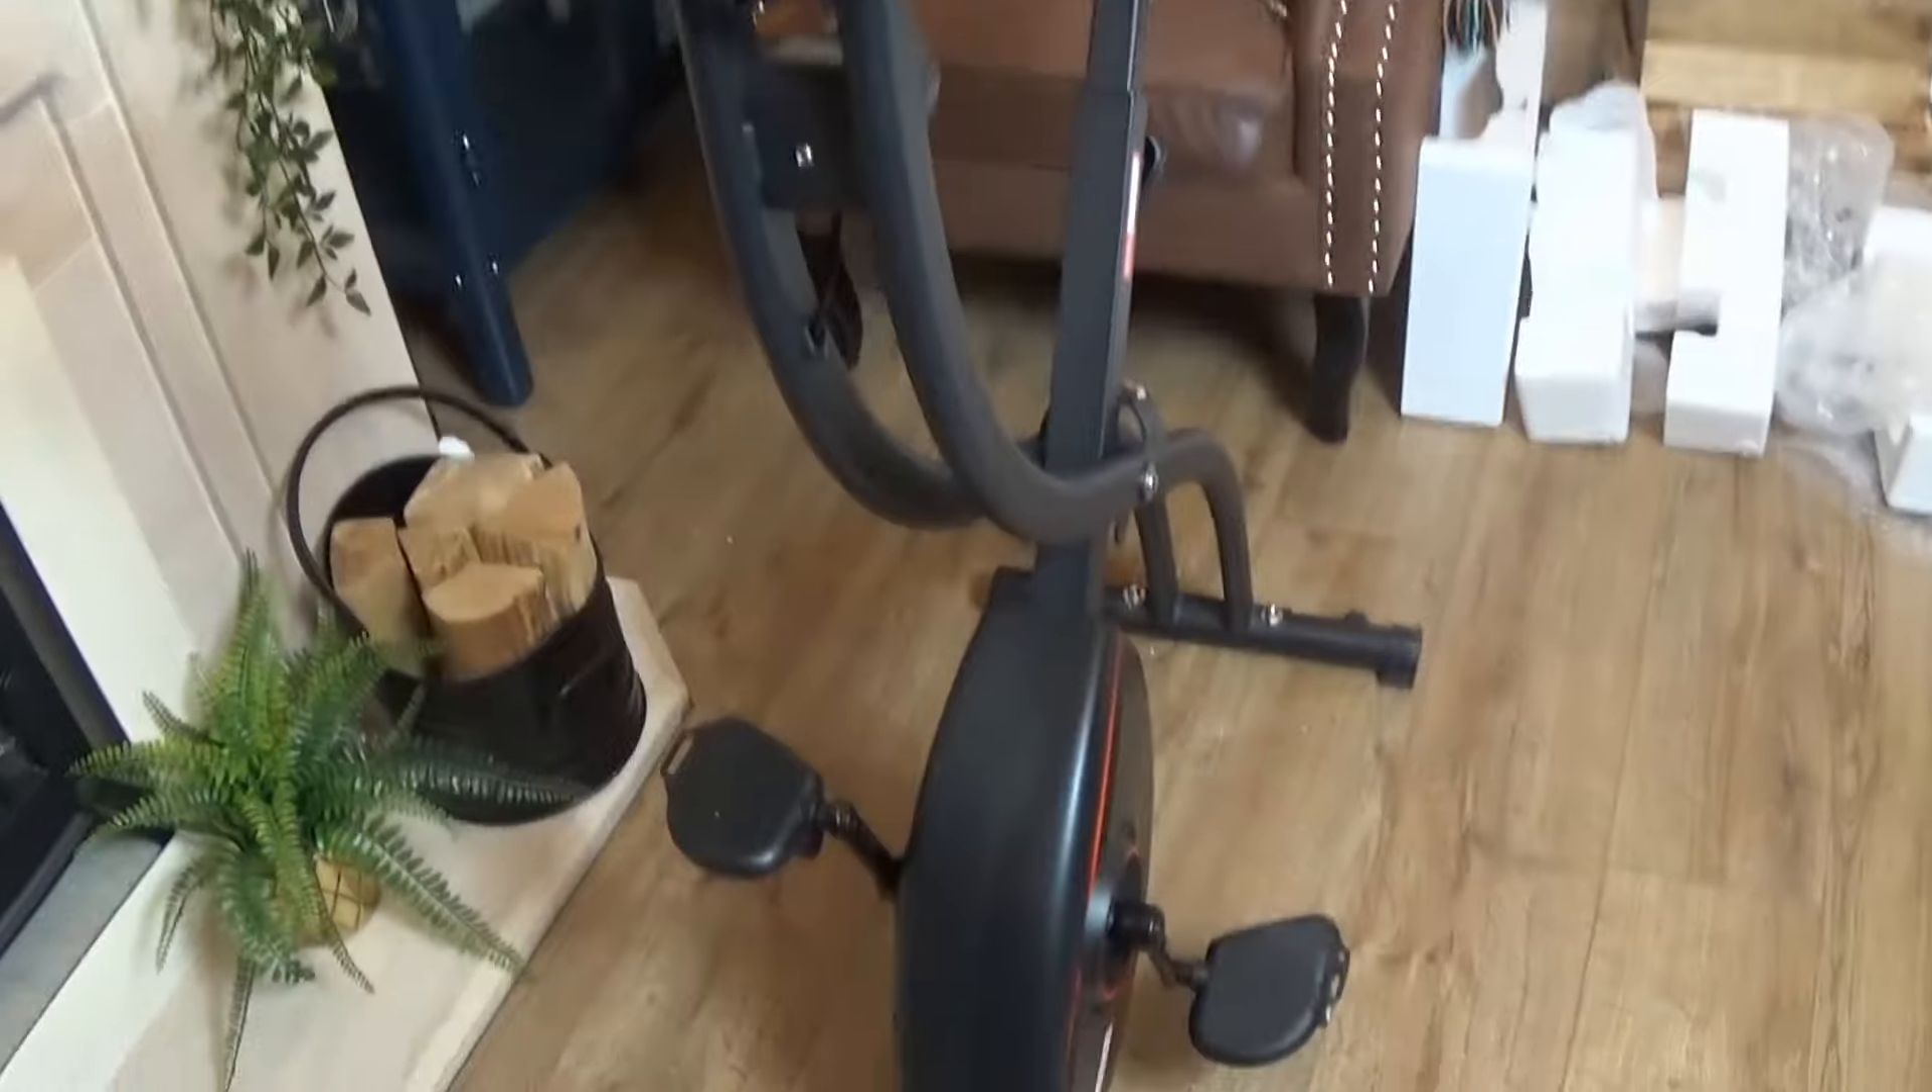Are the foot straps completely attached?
No.